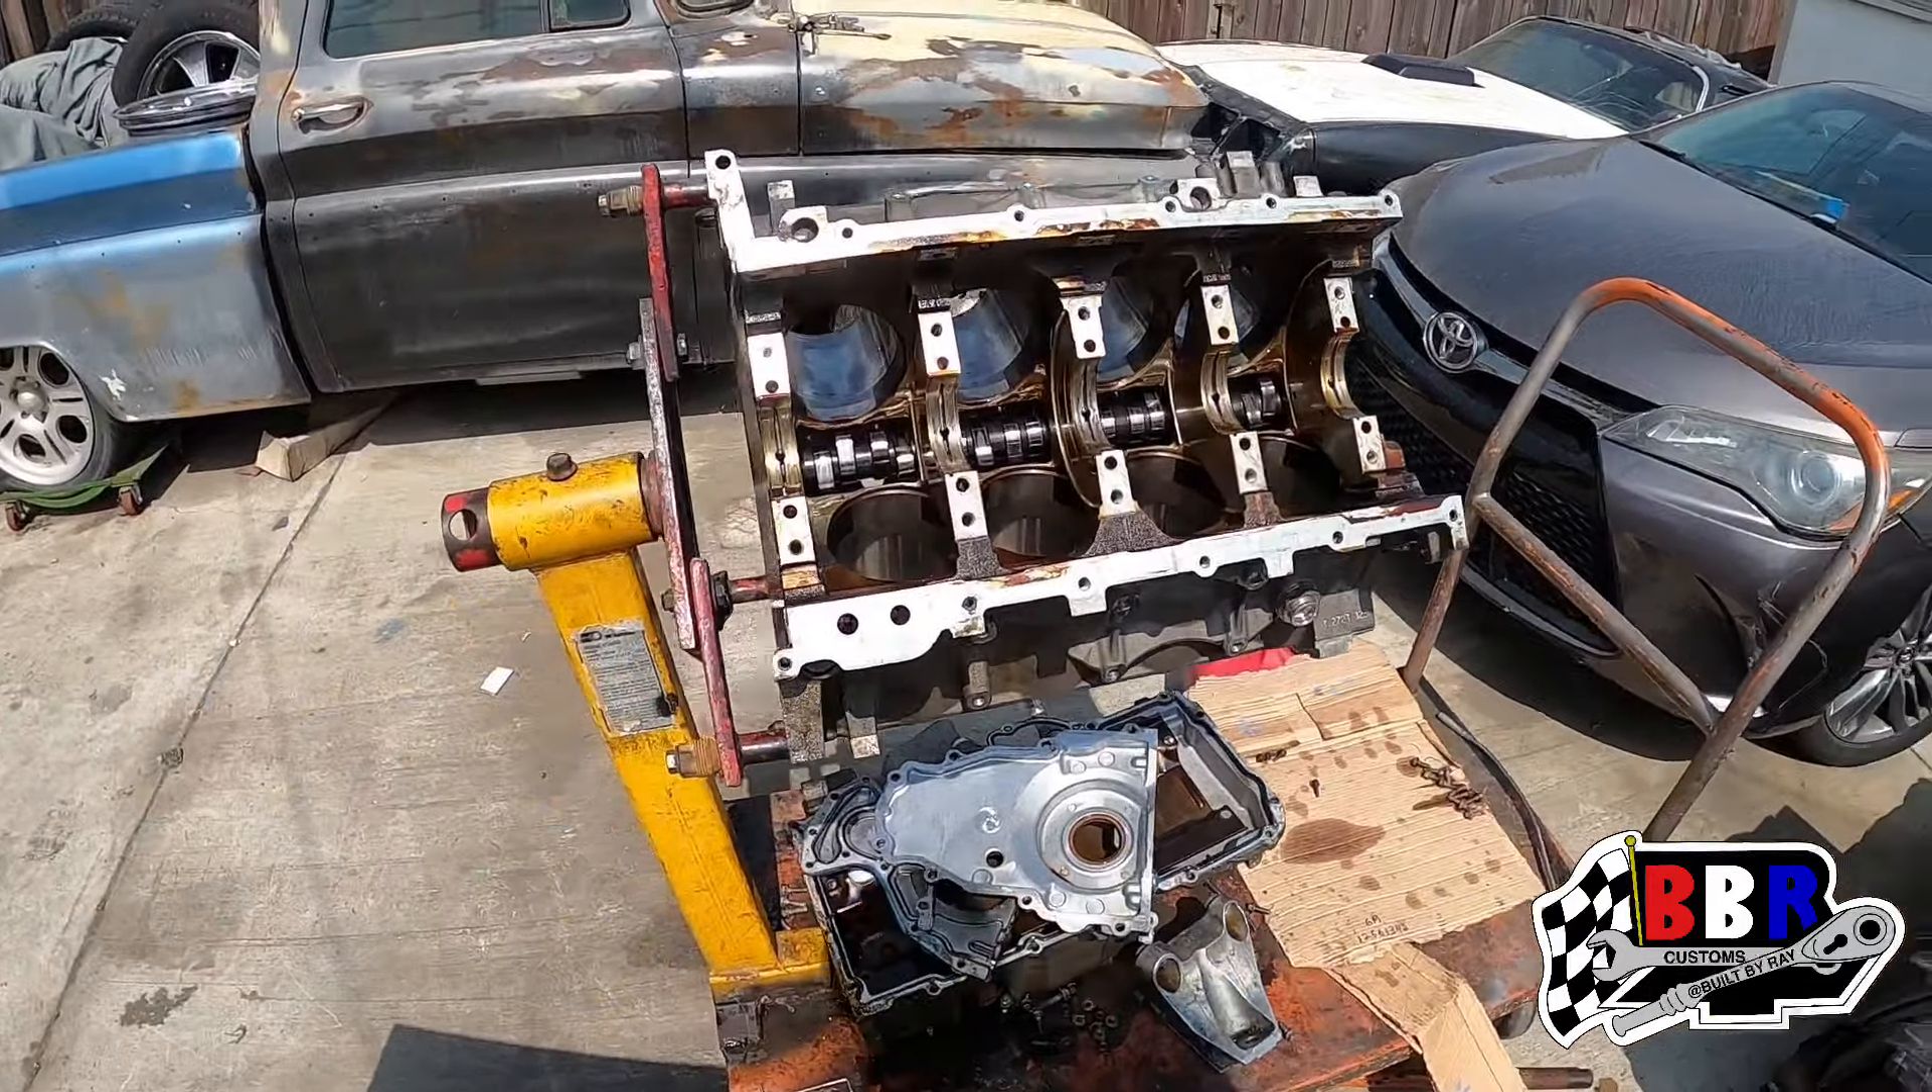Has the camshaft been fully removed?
No.